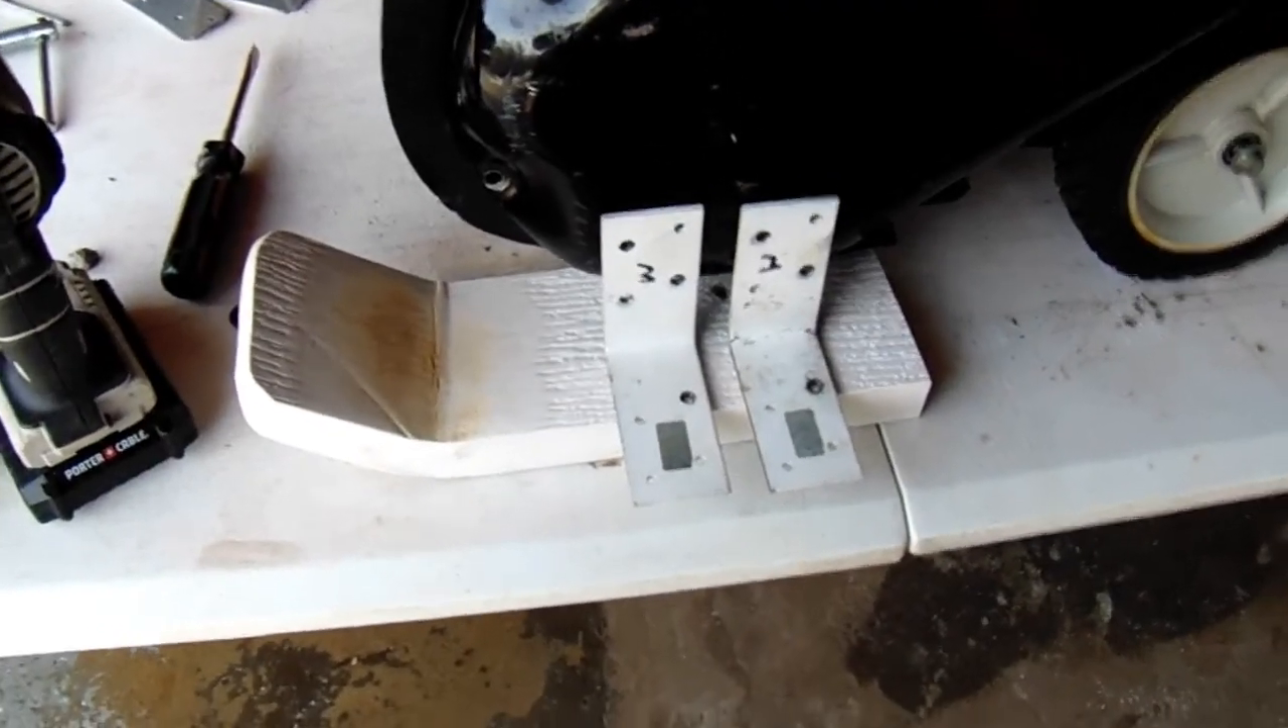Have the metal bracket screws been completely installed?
No.